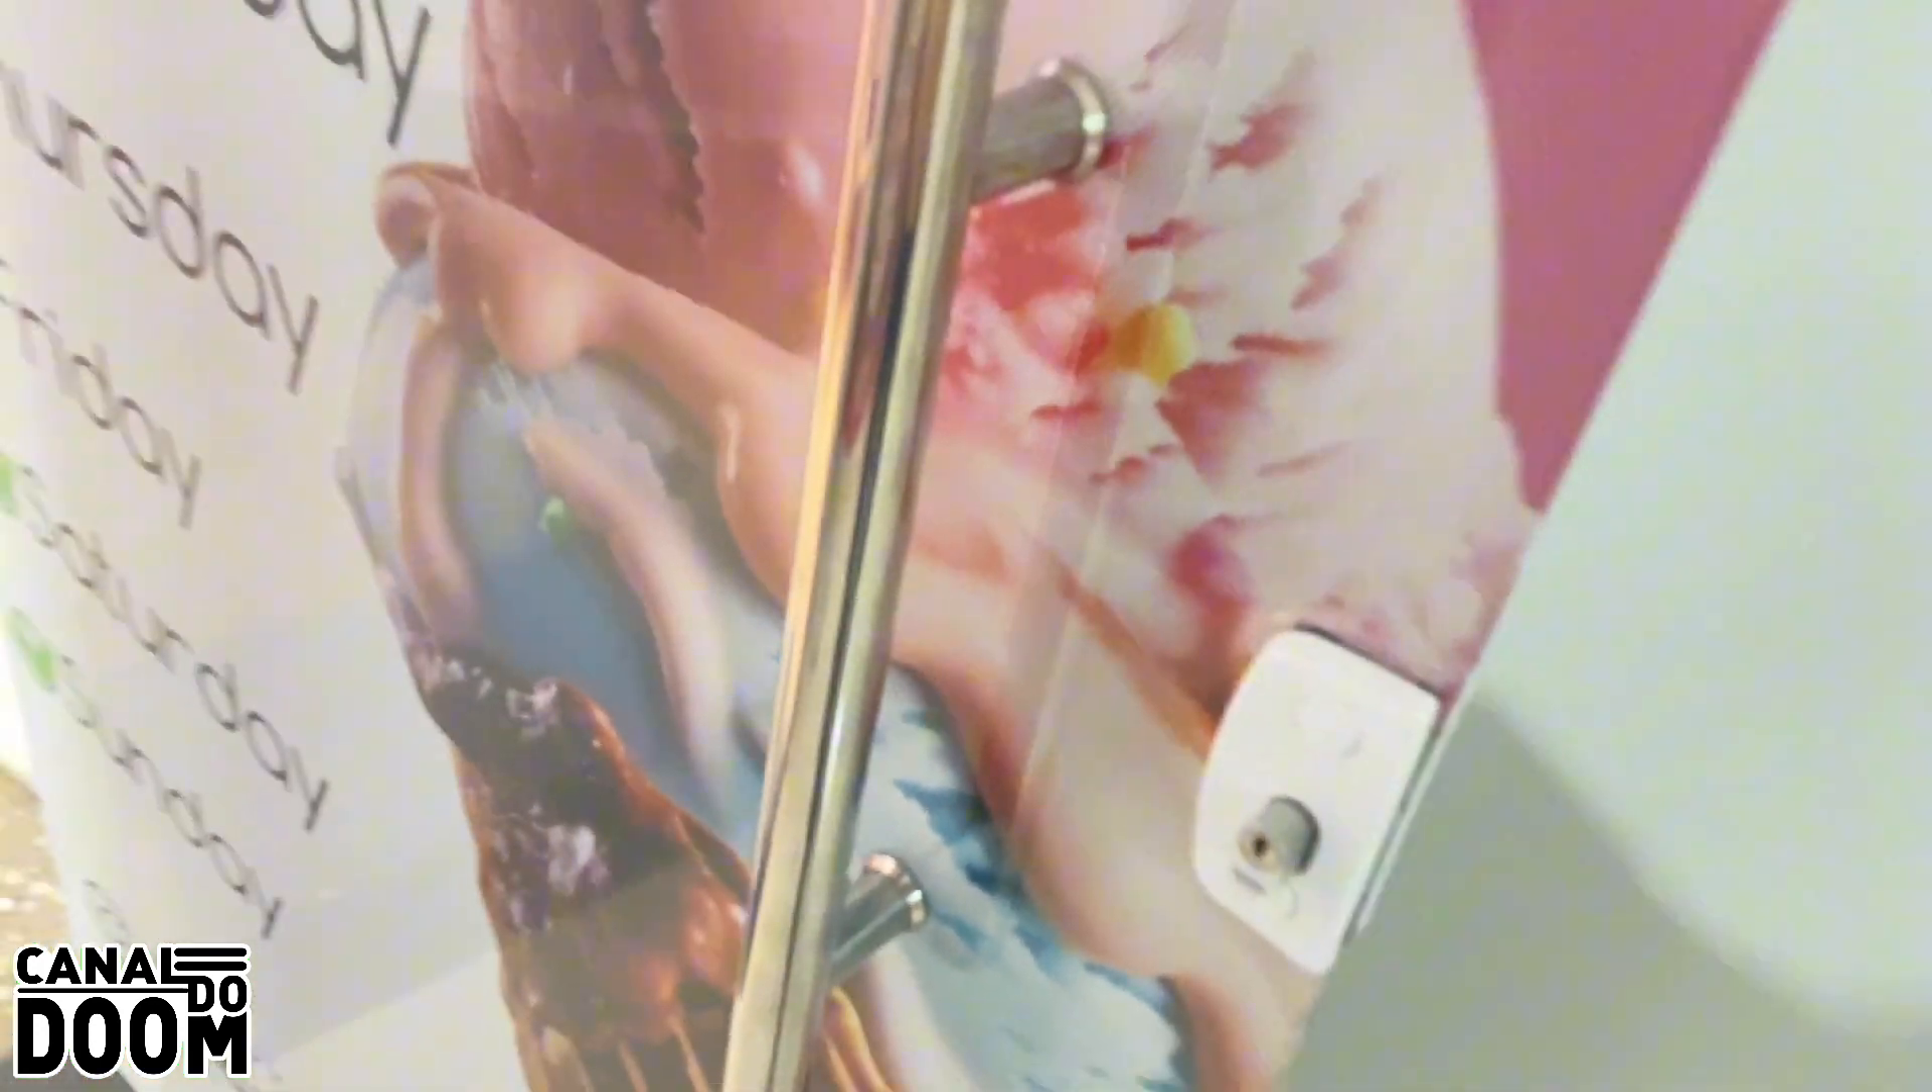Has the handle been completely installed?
Yes.